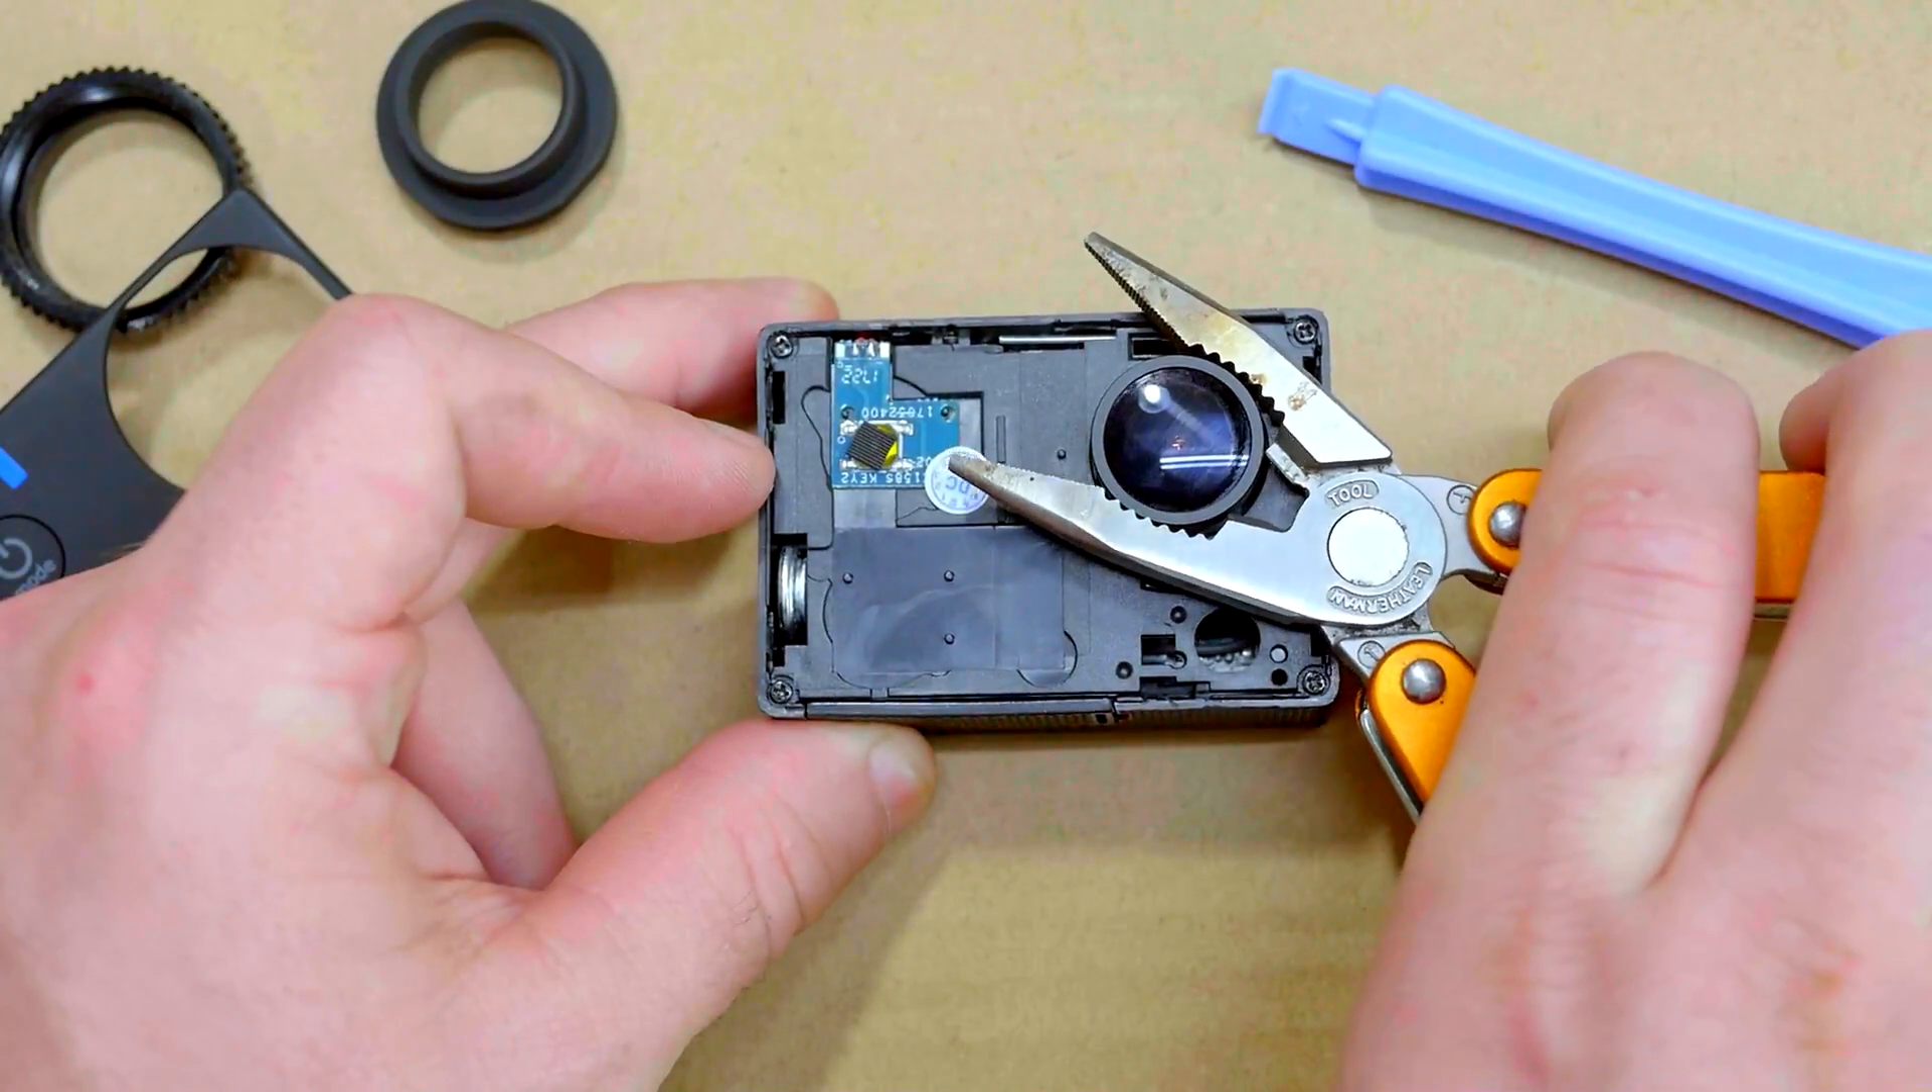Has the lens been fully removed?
No.